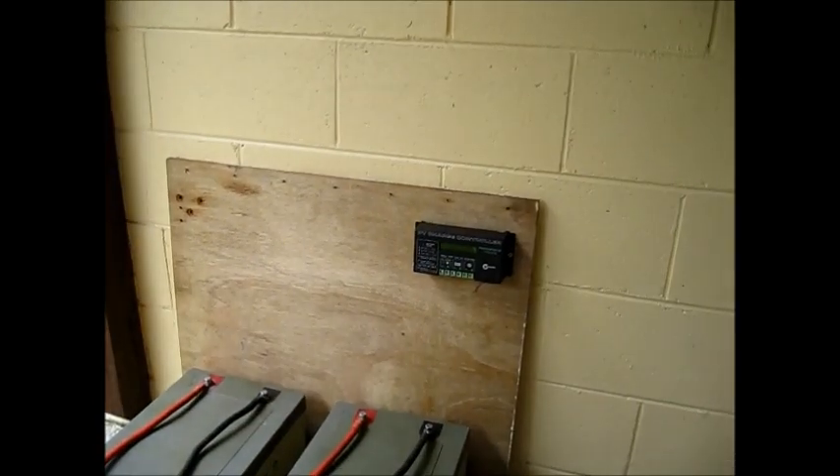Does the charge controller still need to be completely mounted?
No.